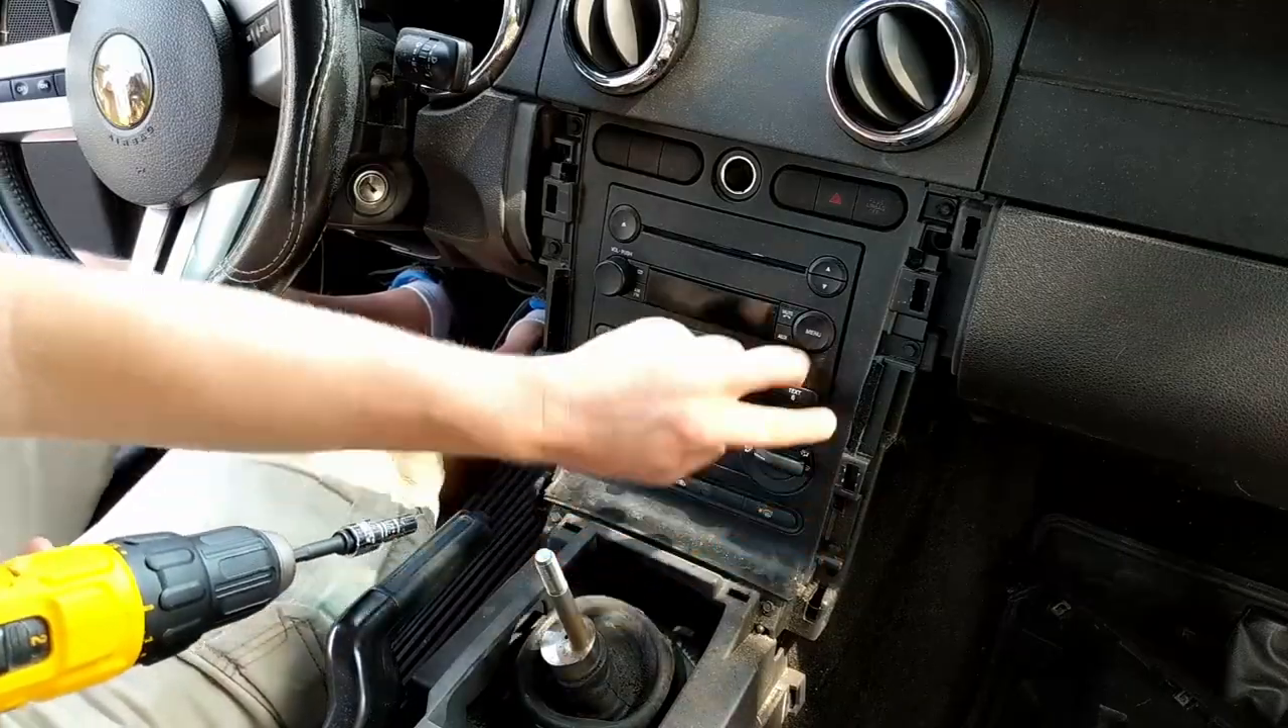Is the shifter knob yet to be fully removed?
No.